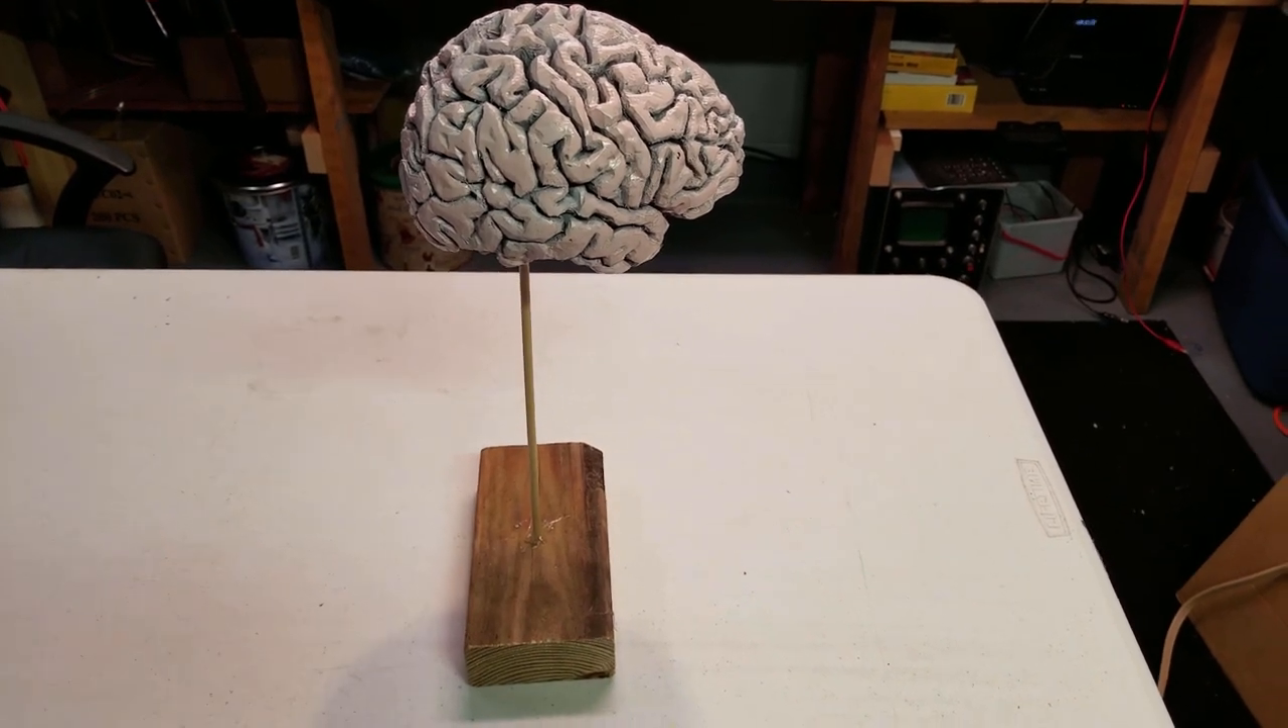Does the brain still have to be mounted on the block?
No.